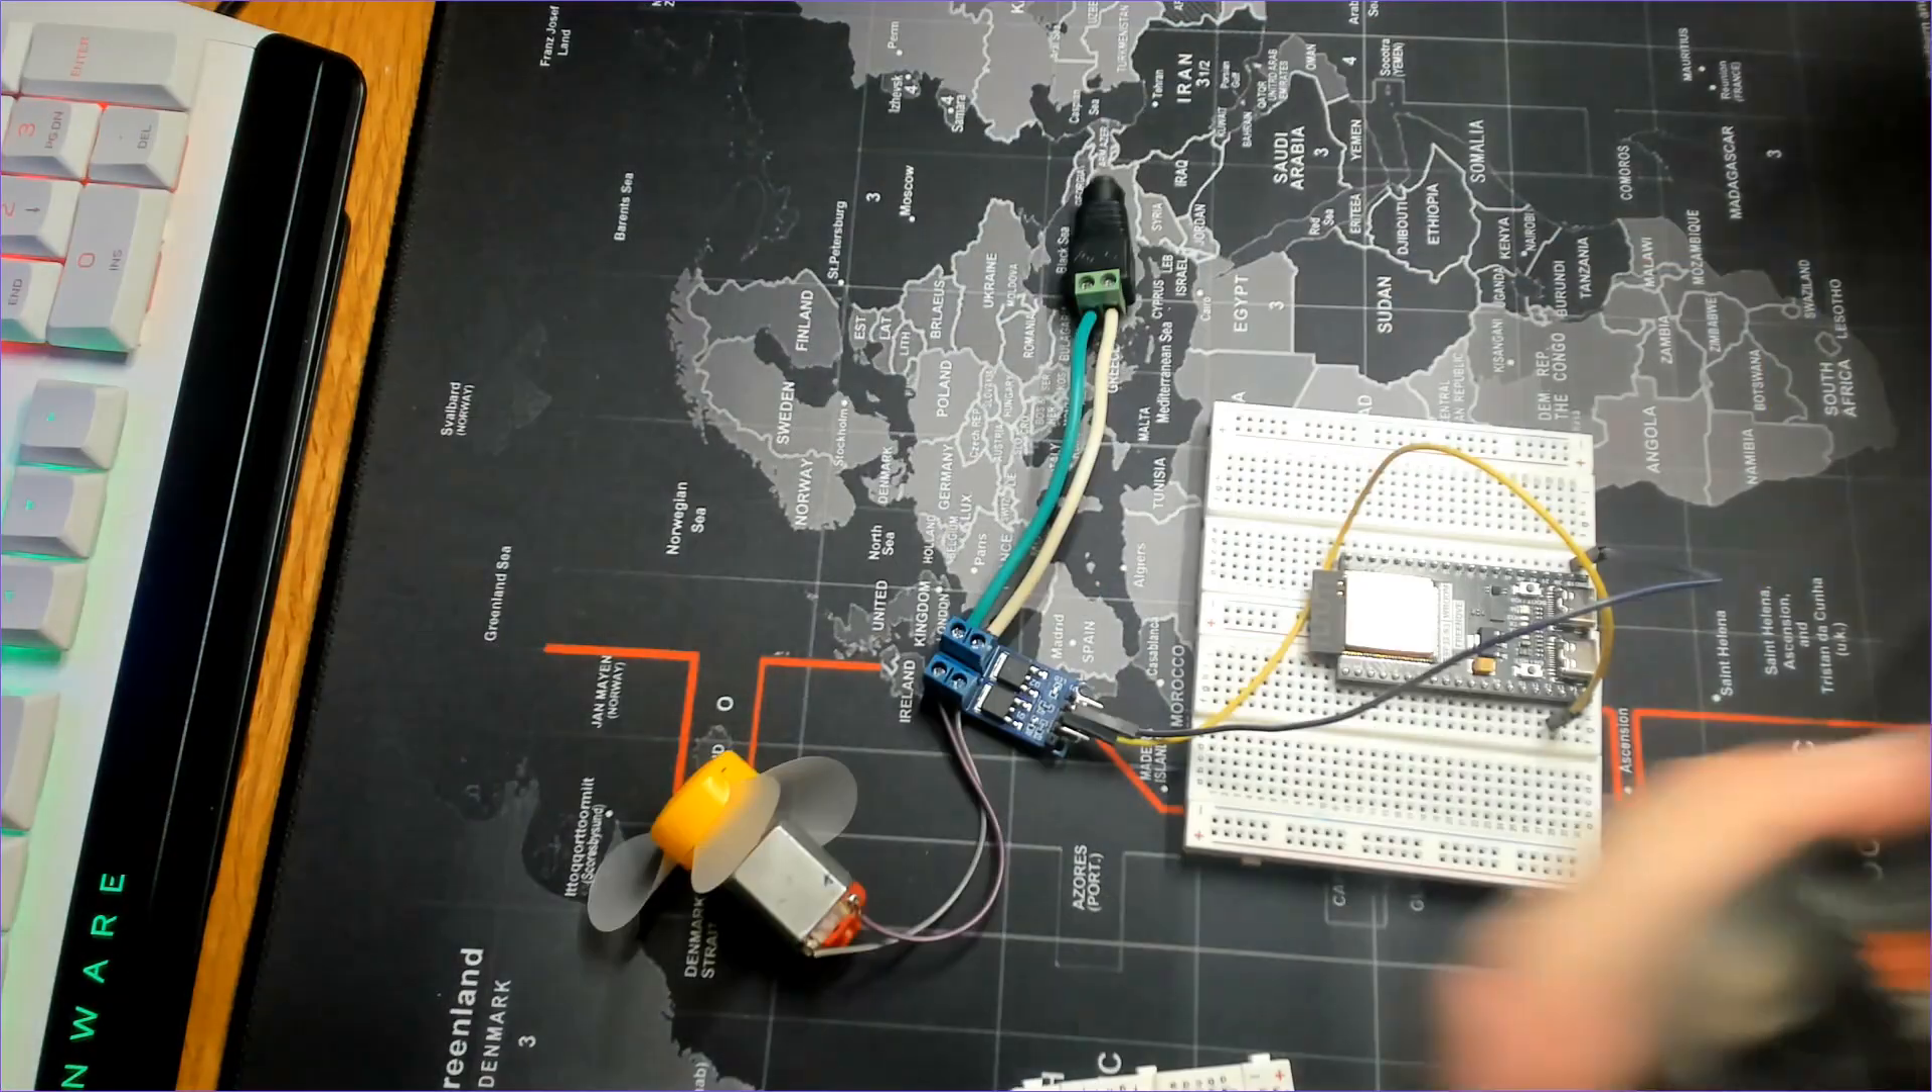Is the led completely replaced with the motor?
Yes.